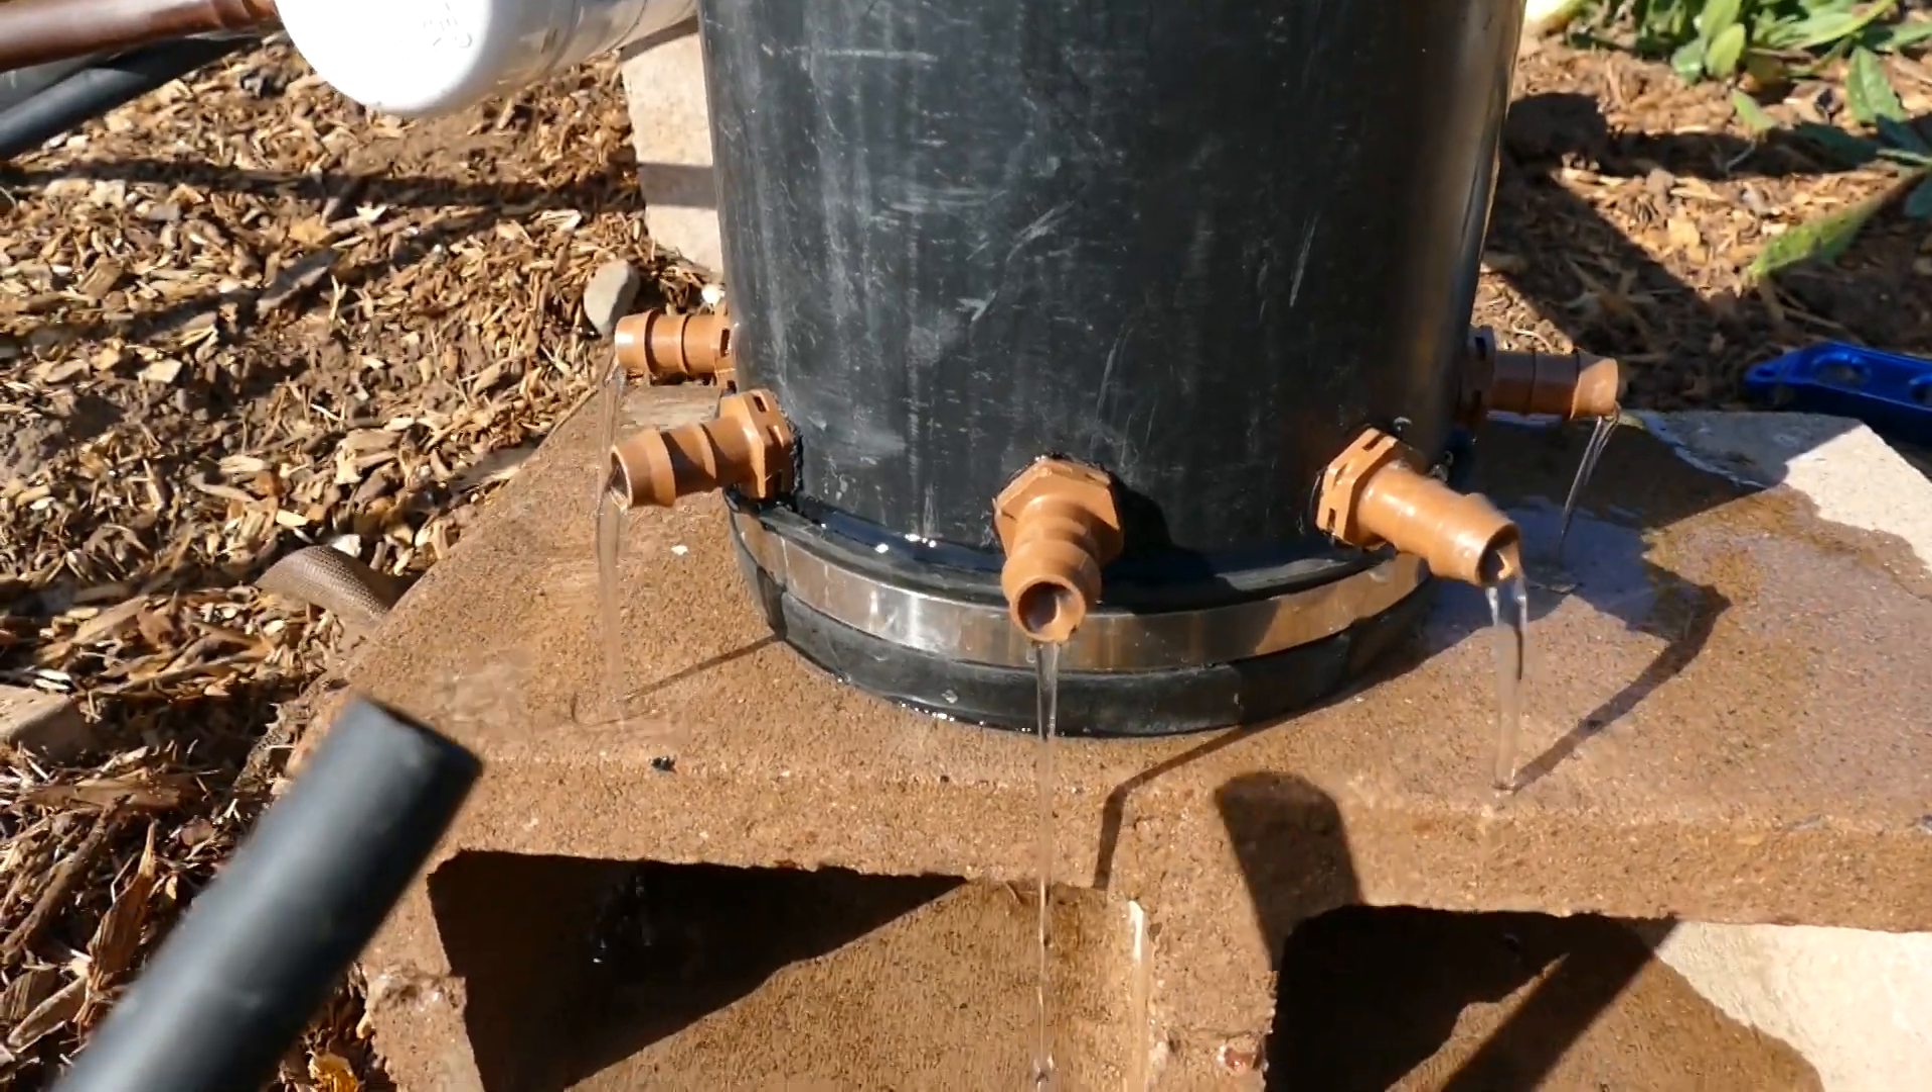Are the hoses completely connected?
No.